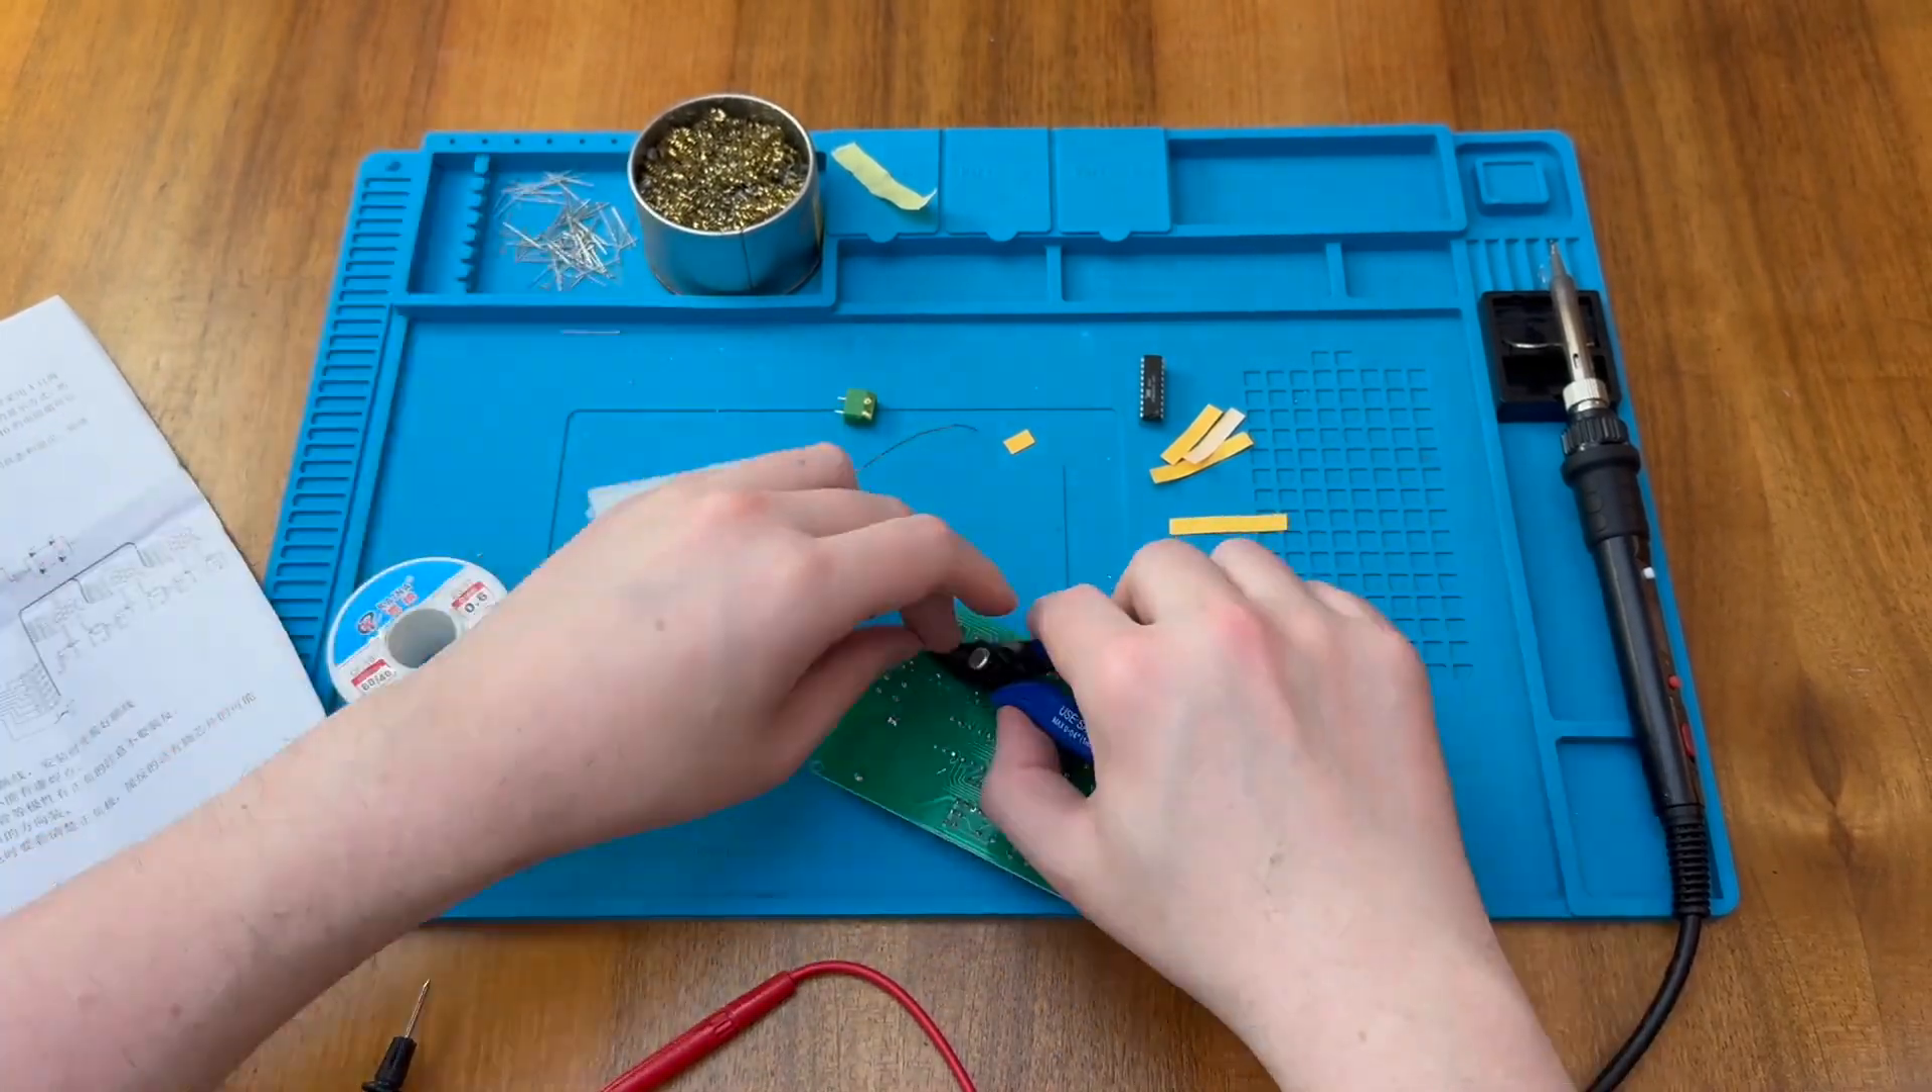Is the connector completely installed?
No.